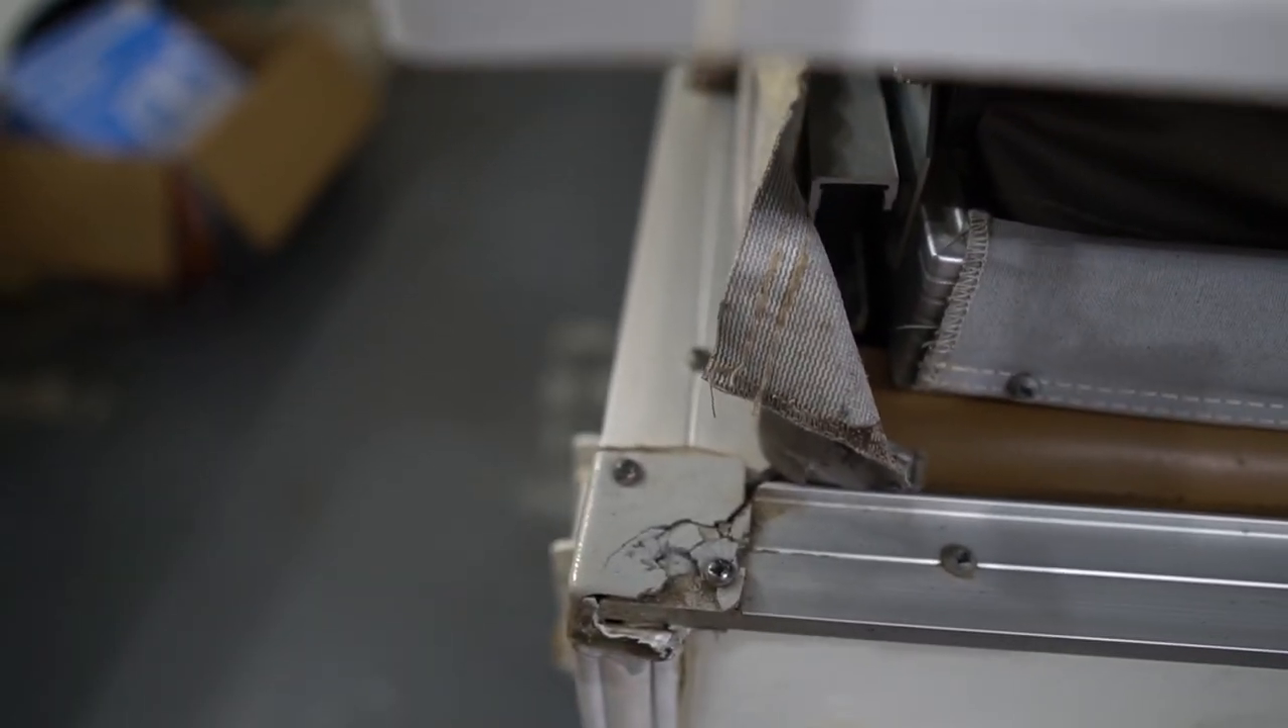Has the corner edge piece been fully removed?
No.